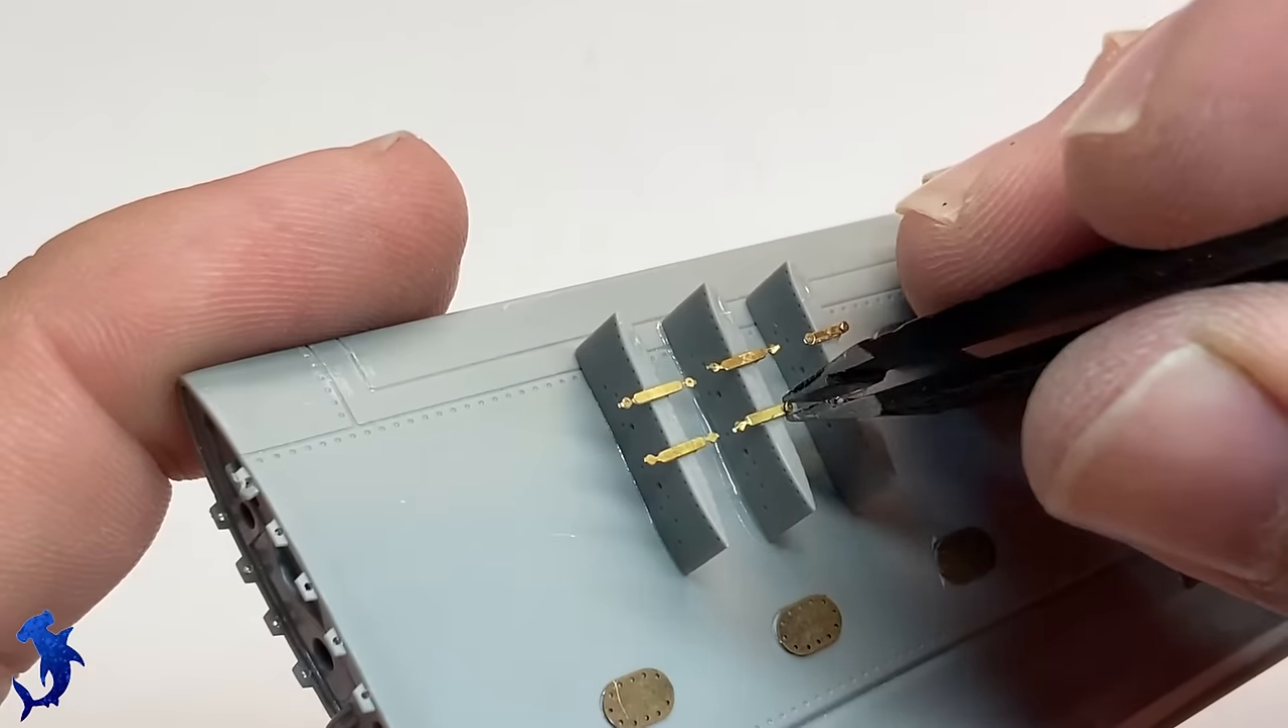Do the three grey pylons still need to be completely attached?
No.